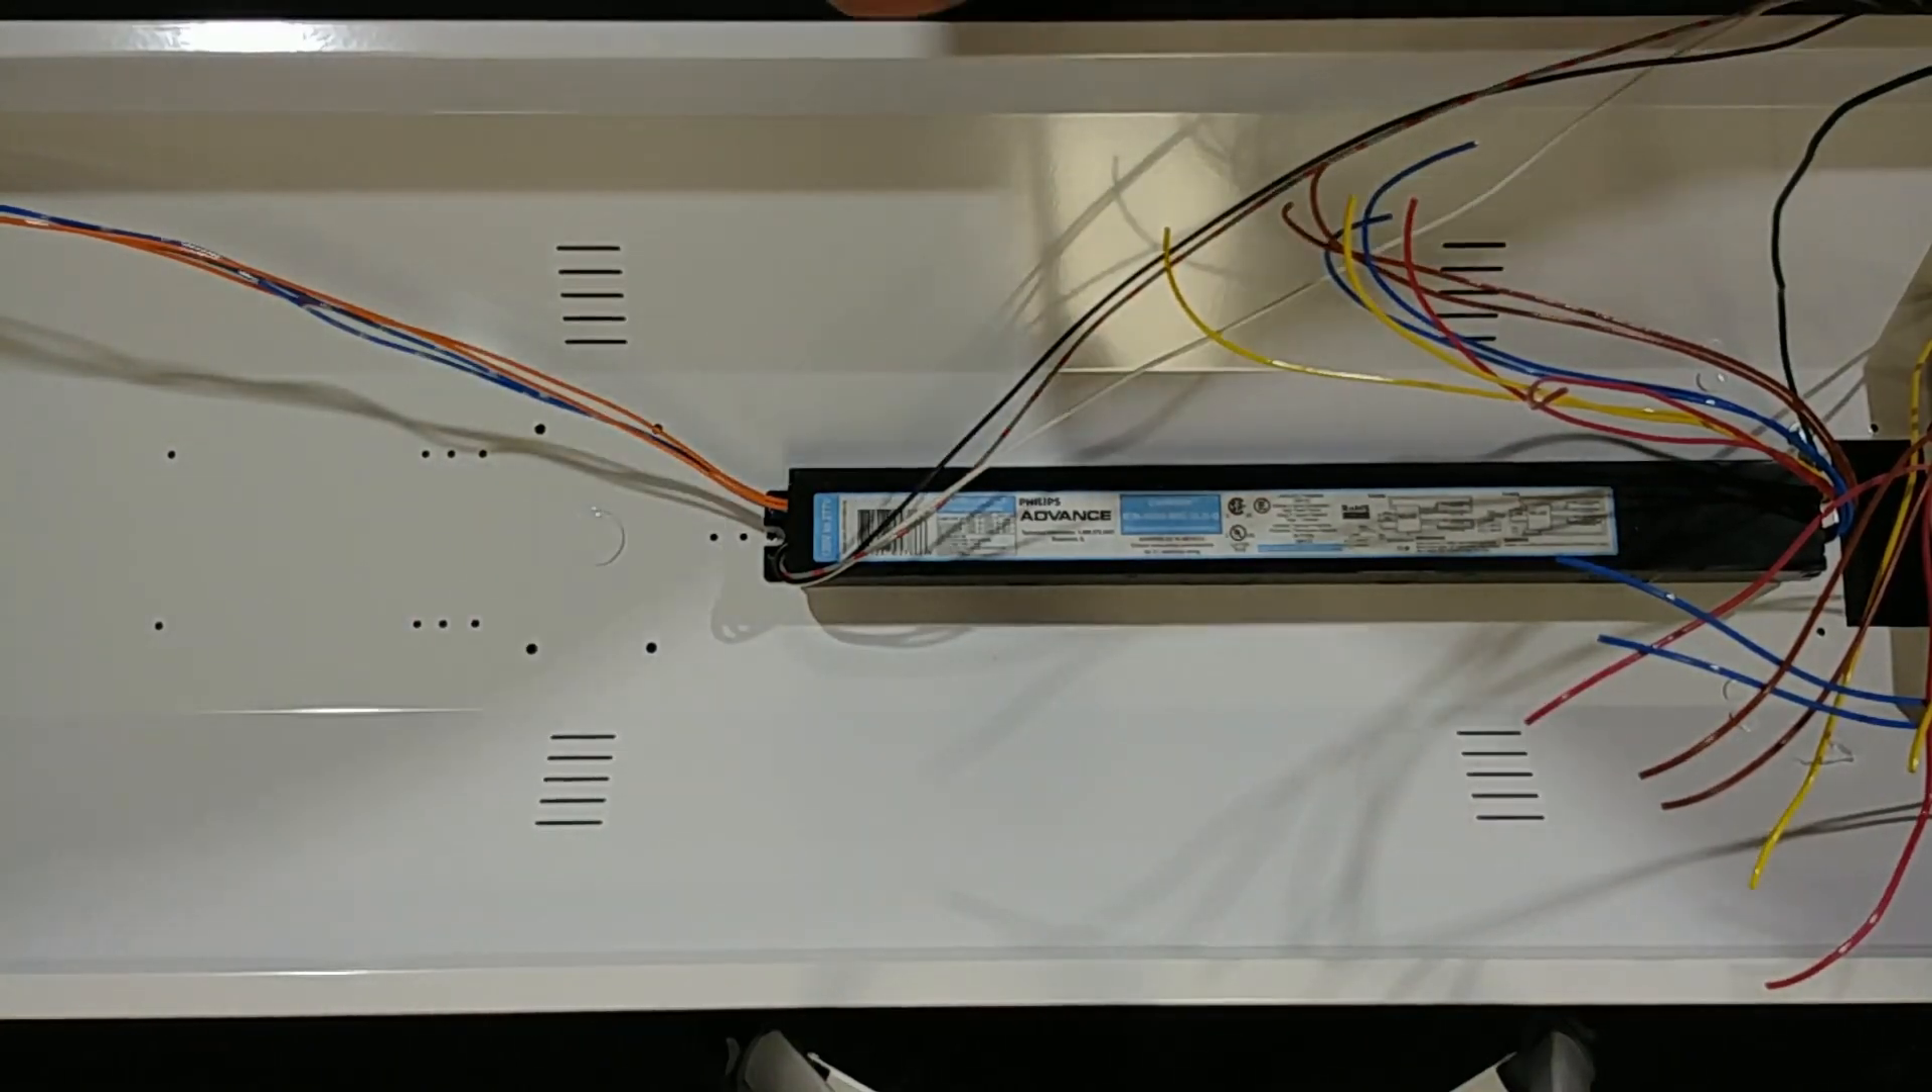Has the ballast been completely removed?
No.